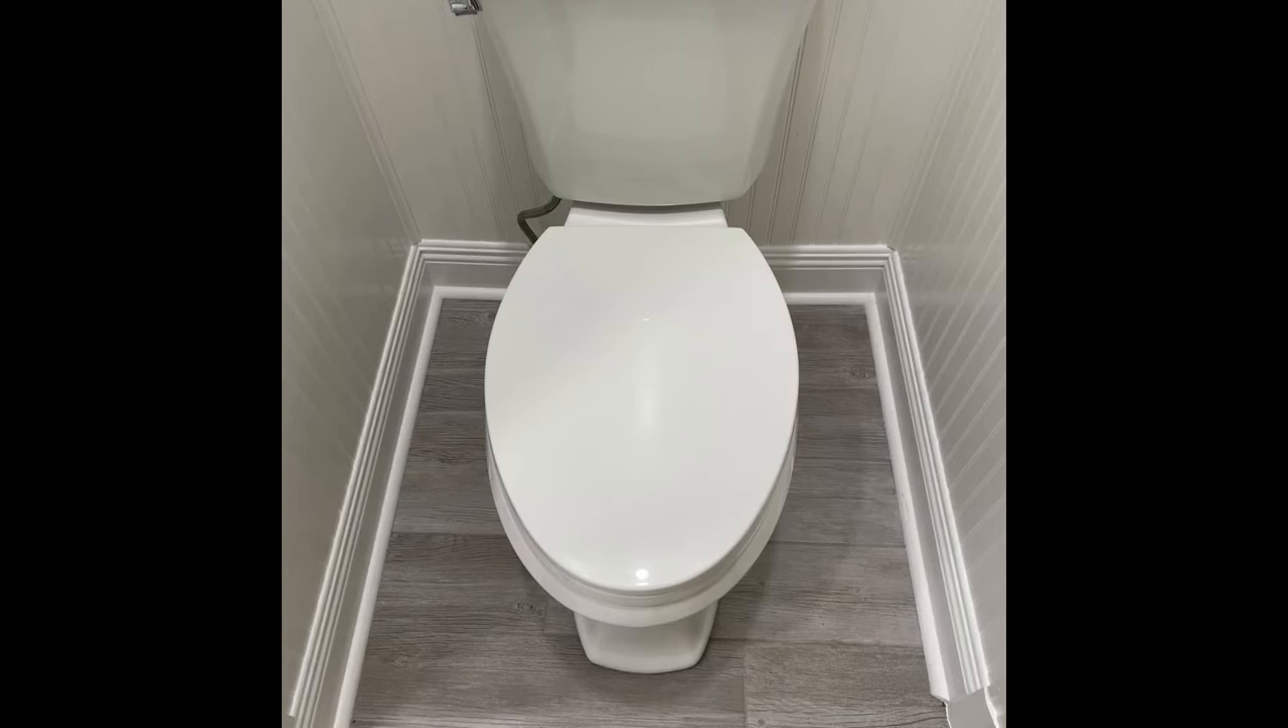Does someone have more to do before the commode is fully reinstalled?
No.